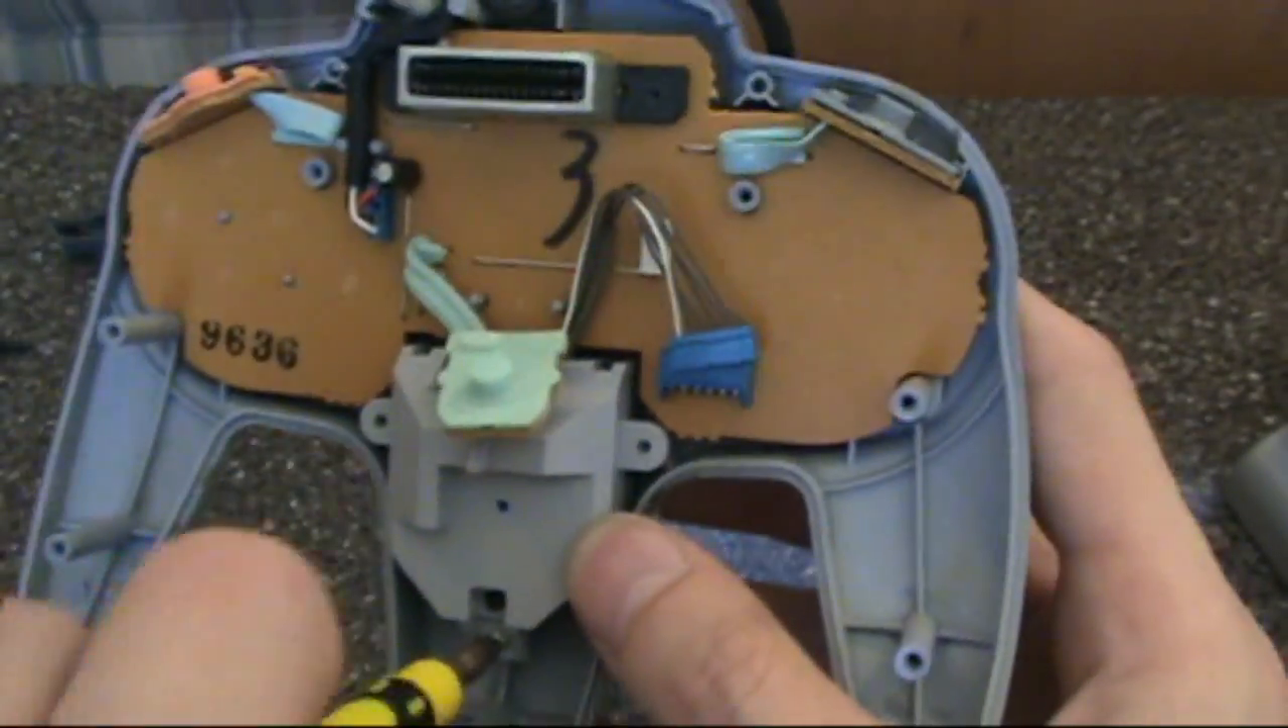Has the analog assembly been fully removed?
No.